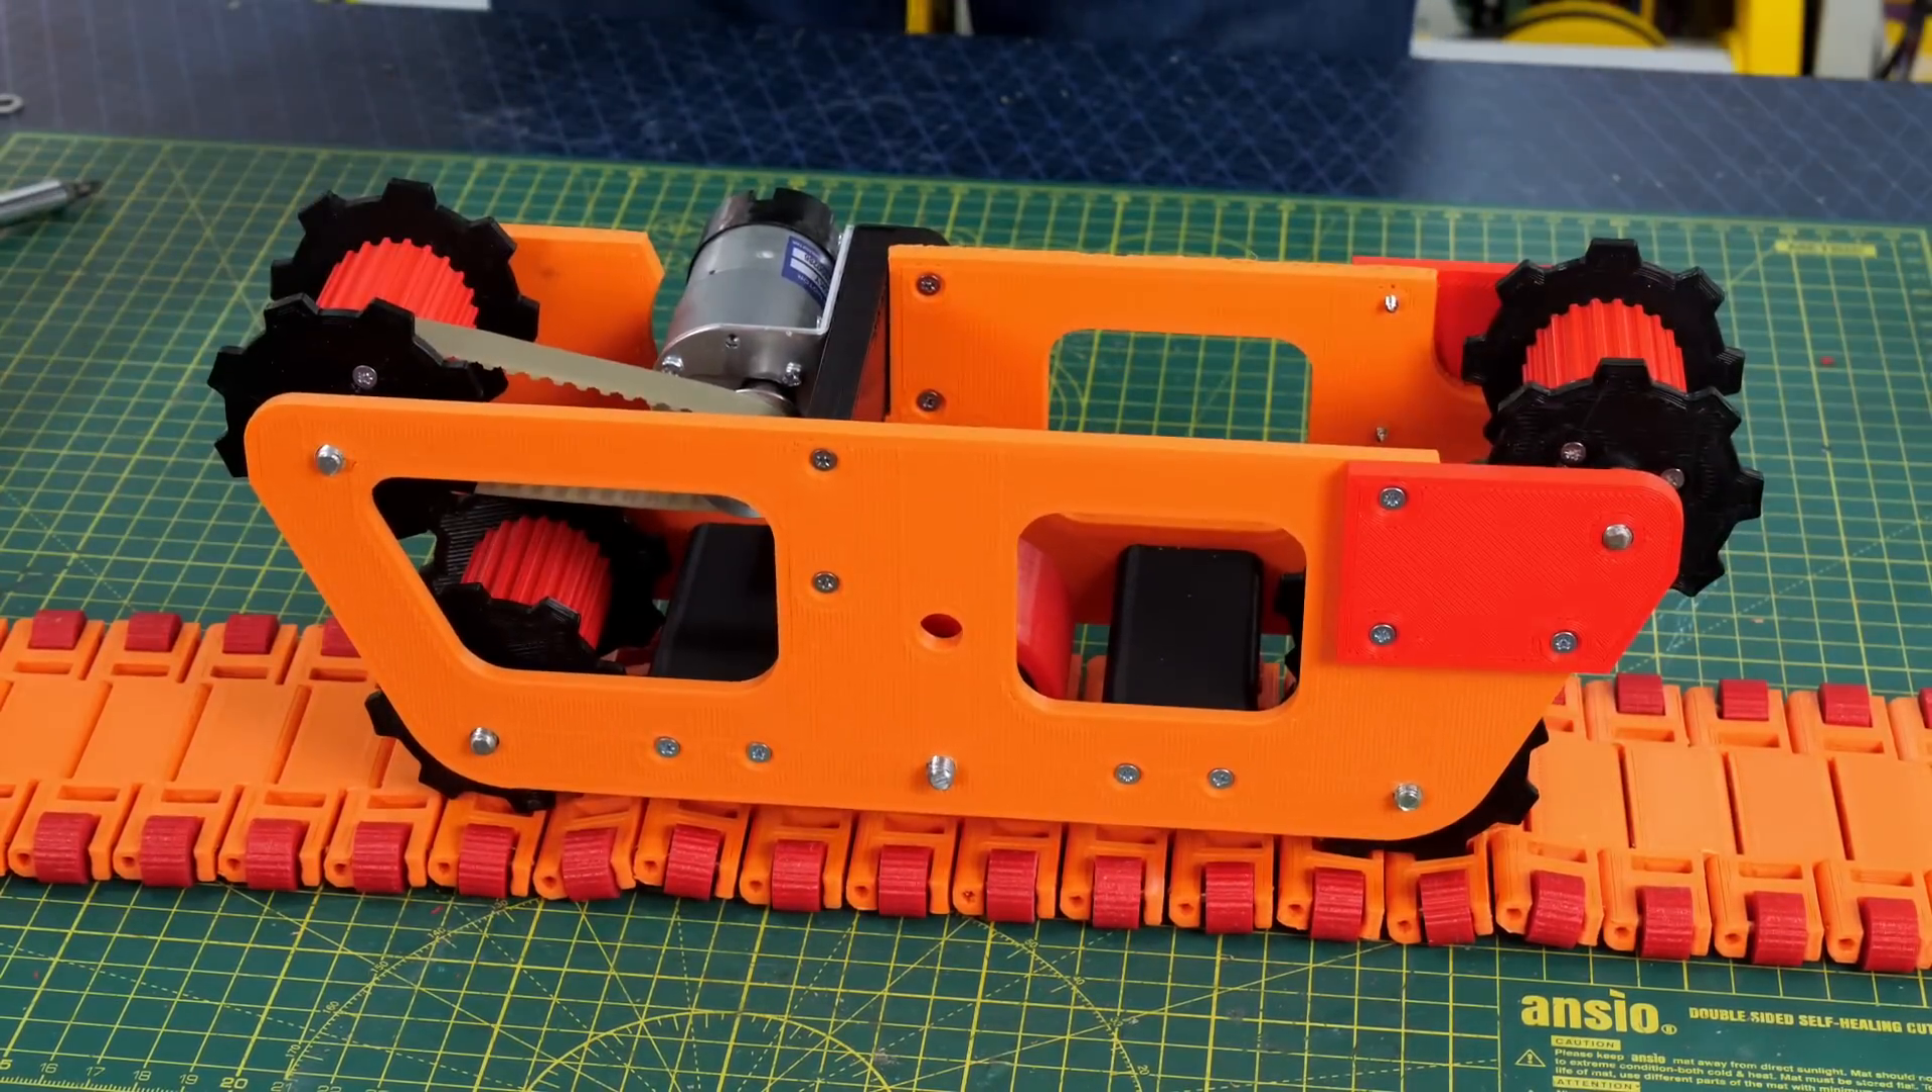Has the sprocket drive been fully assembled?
Yes.